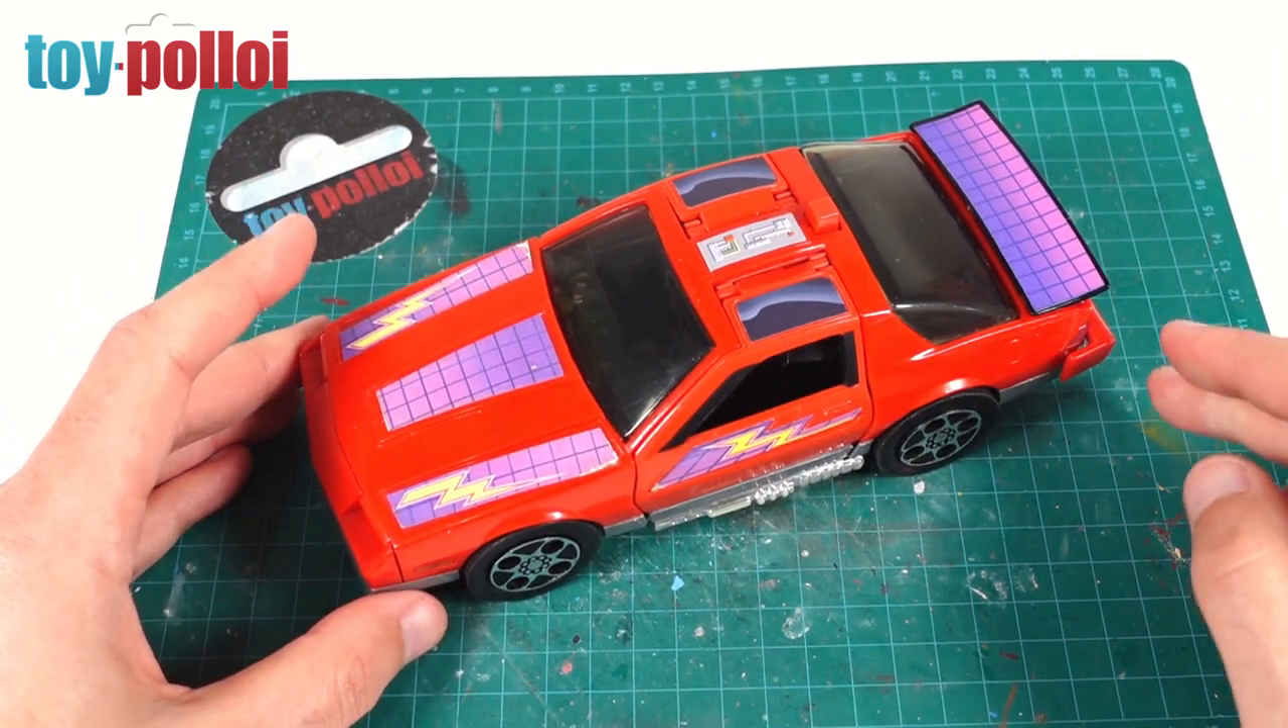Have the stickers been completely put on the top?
Yes.